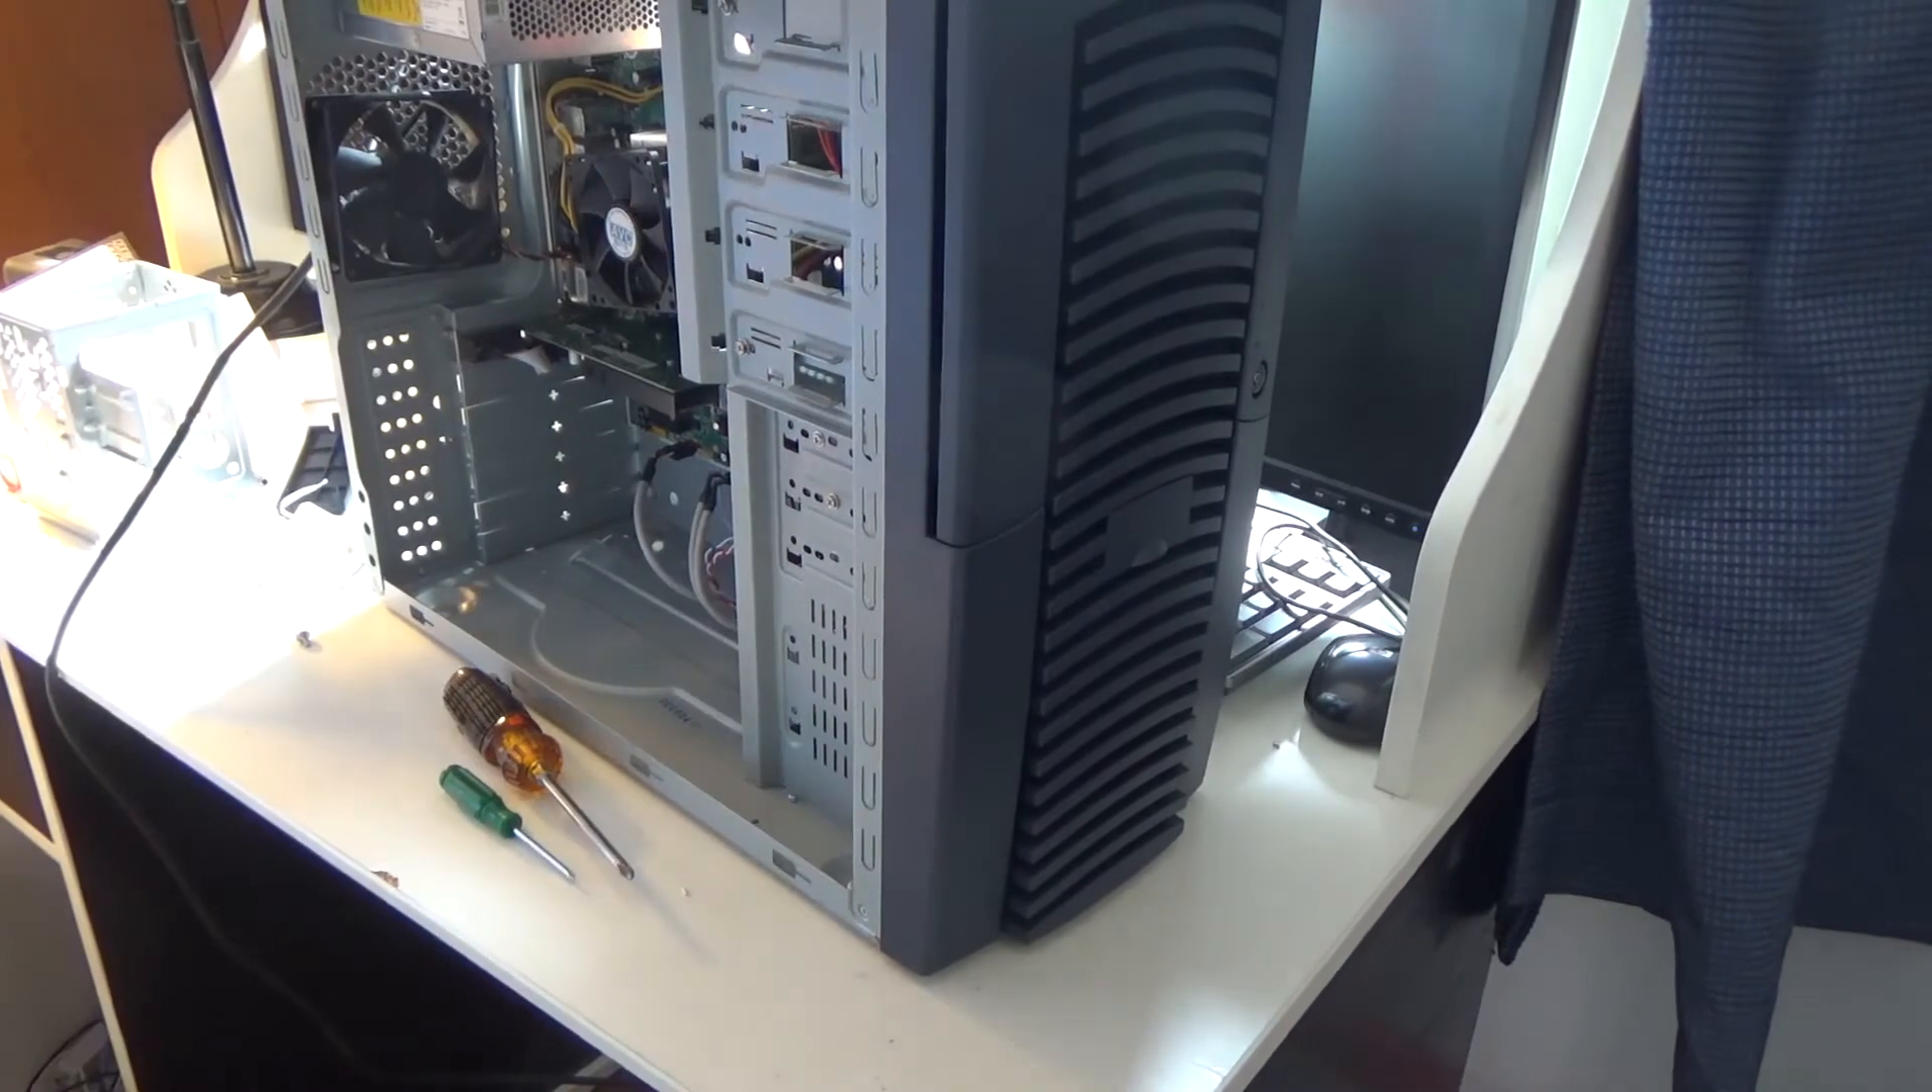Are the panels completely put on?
No.